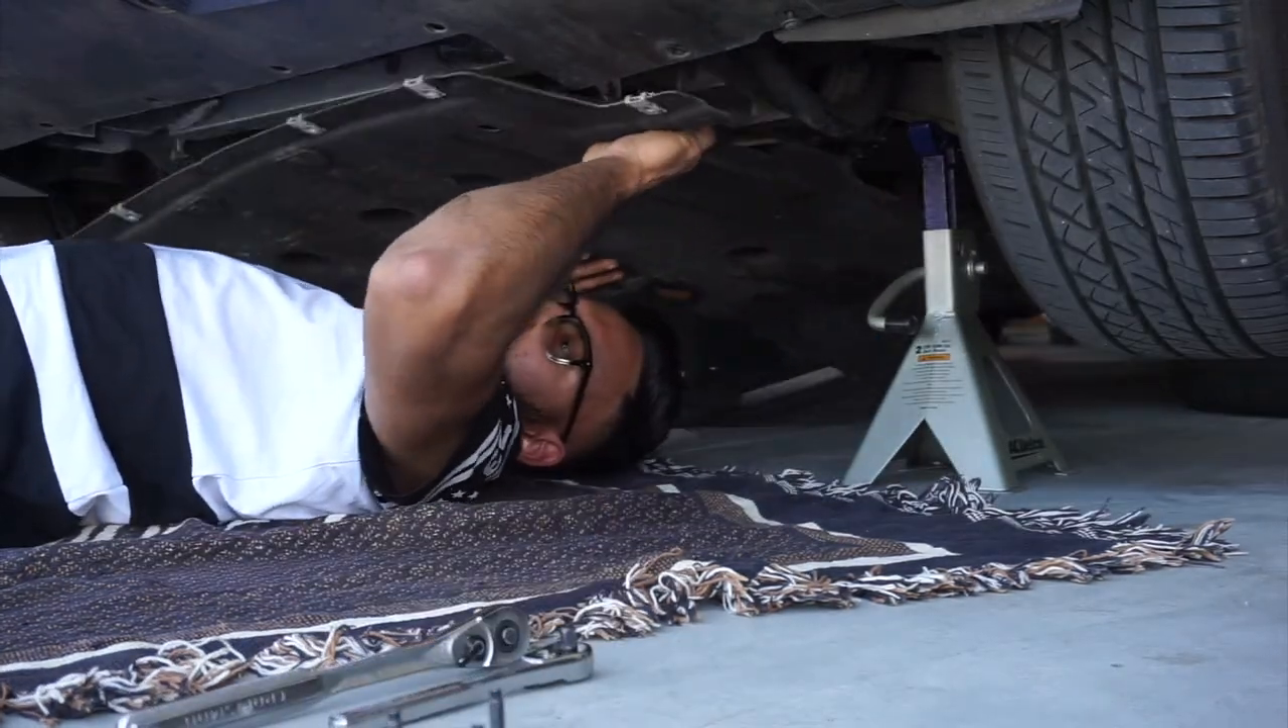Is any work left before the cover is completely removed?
Yes.